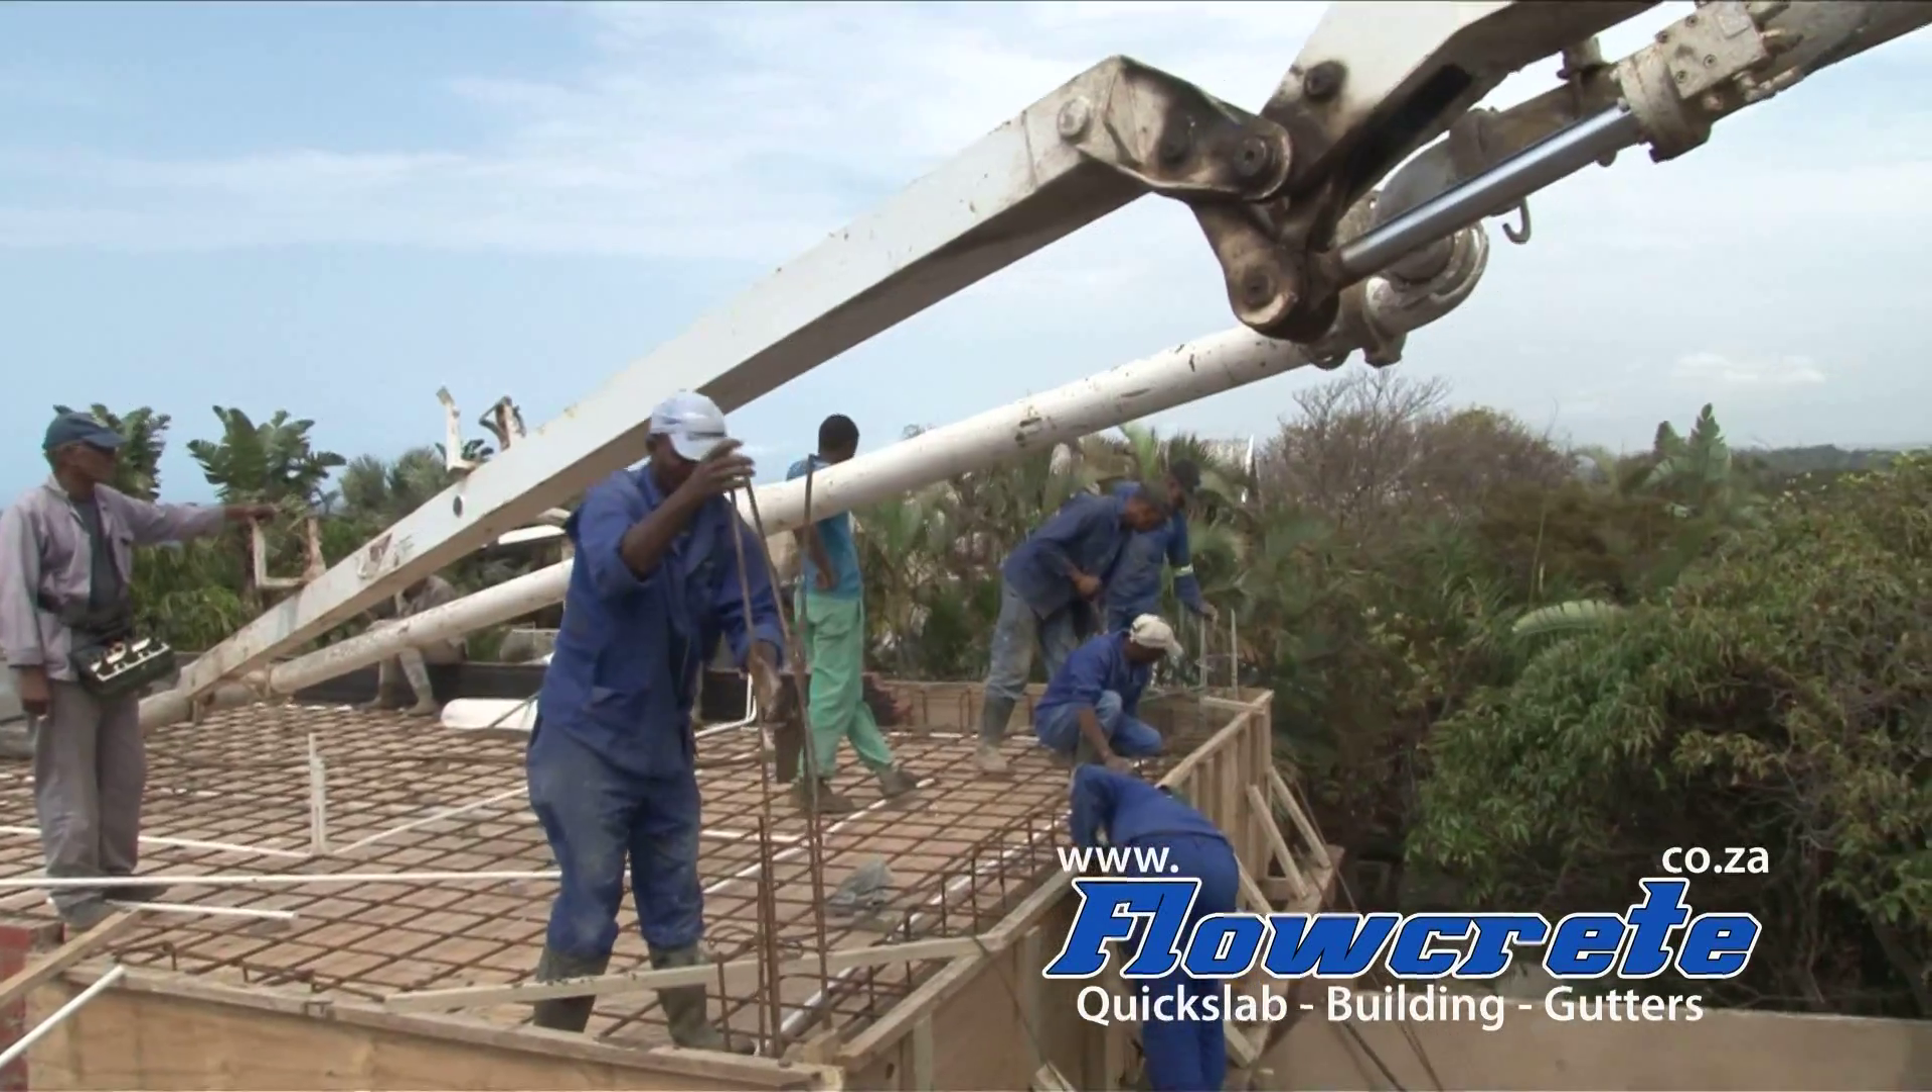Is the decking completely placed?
Yes.